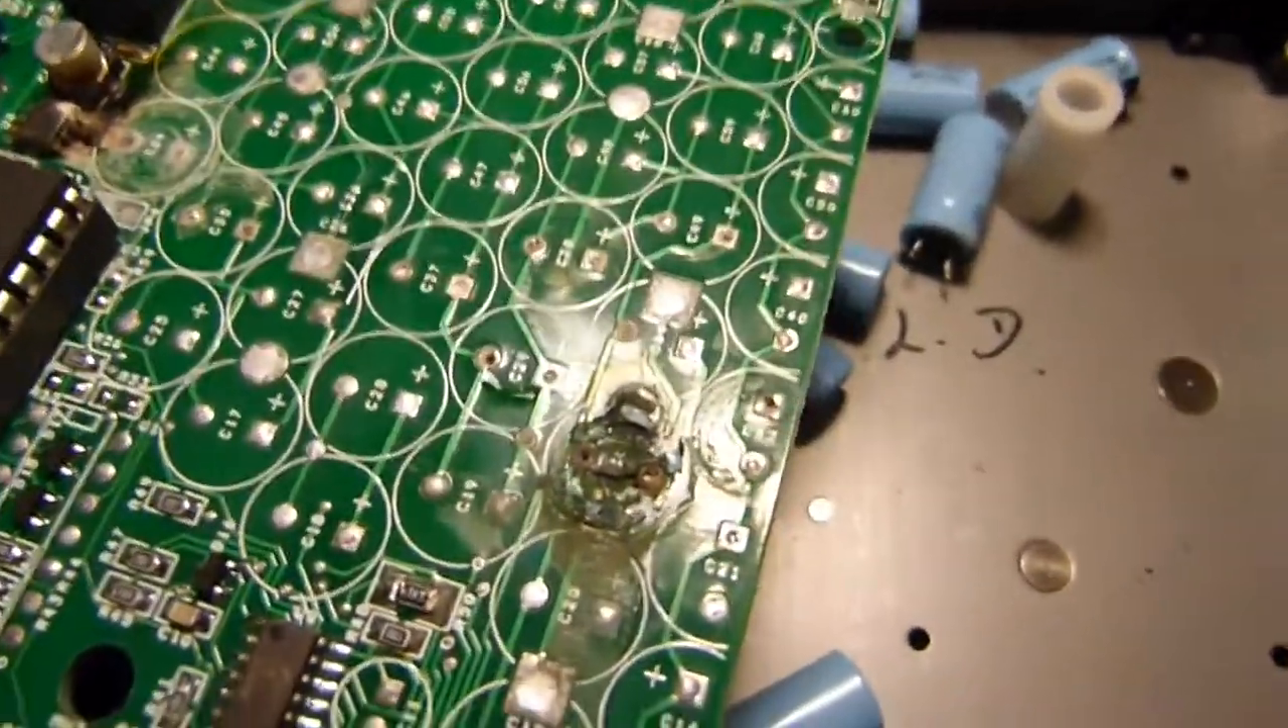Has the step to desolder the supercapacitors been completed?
Yes.